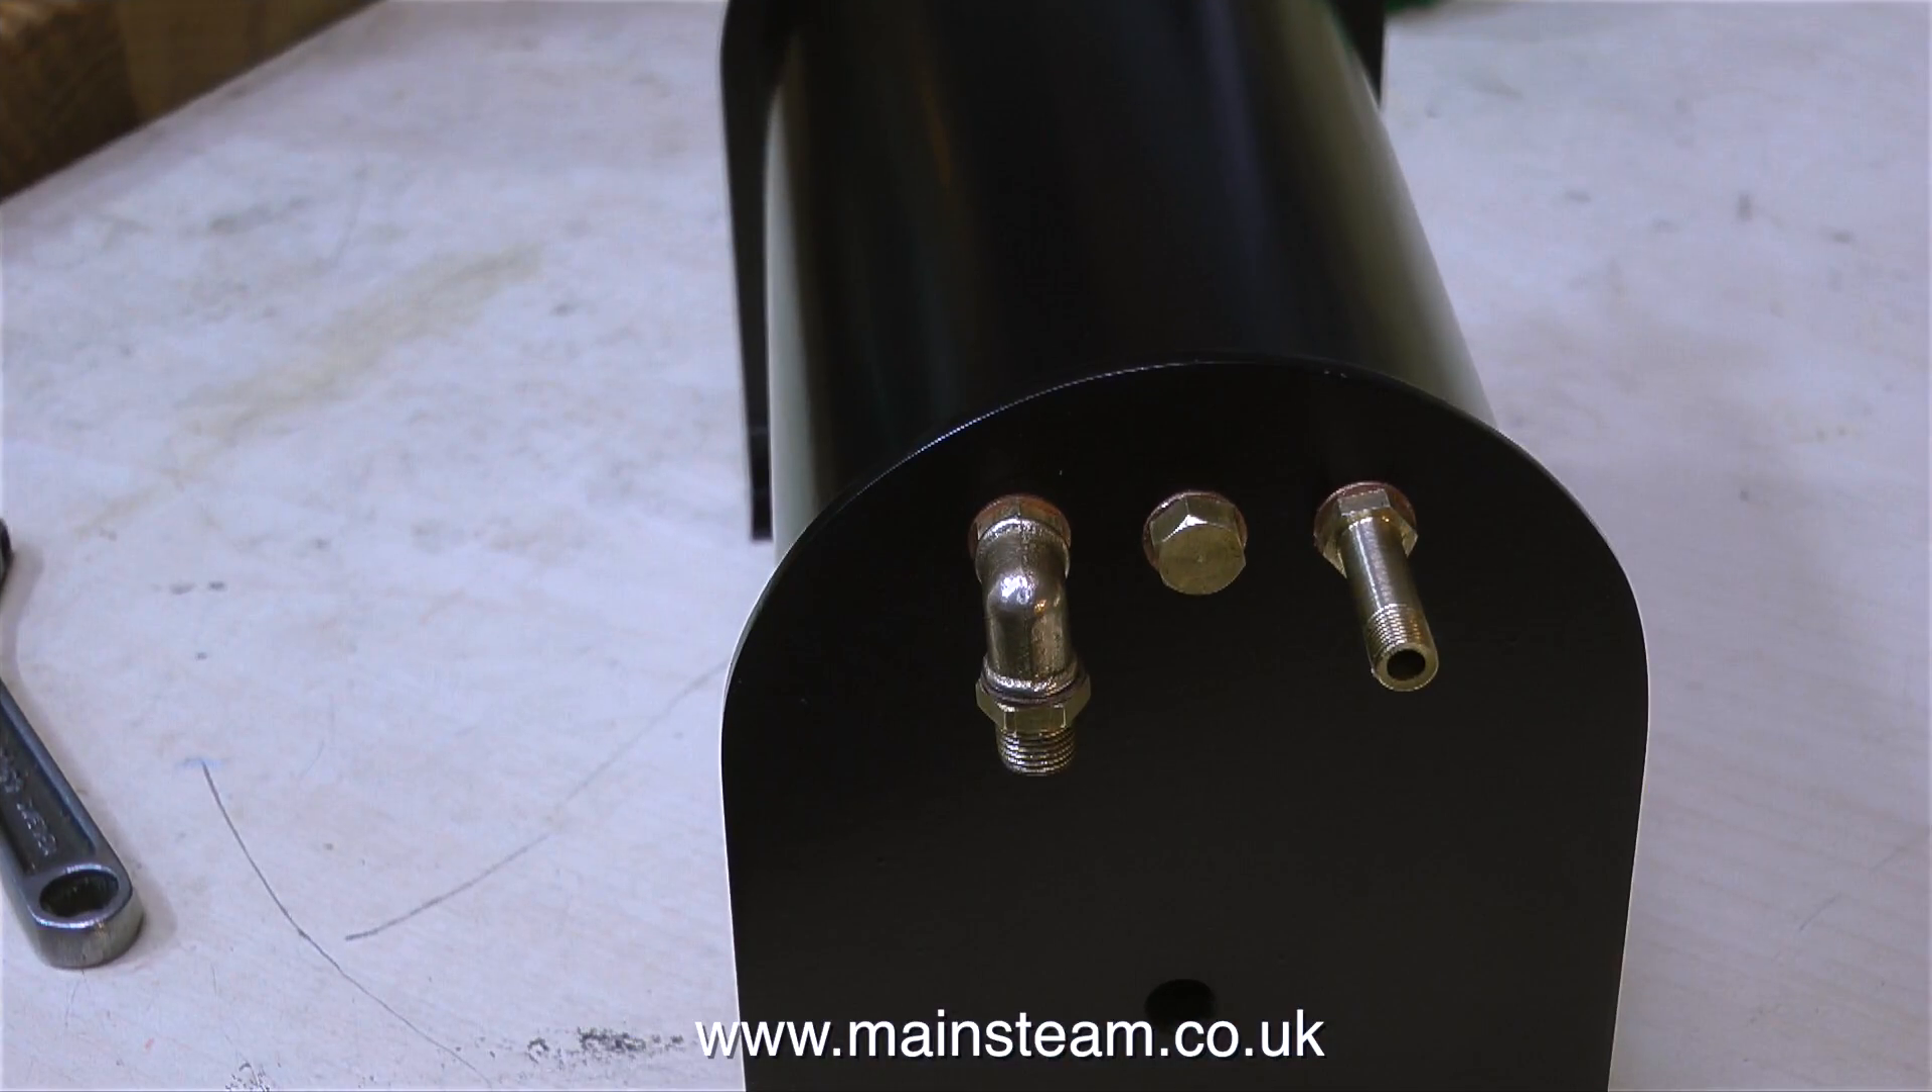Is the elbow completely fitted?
Yes.